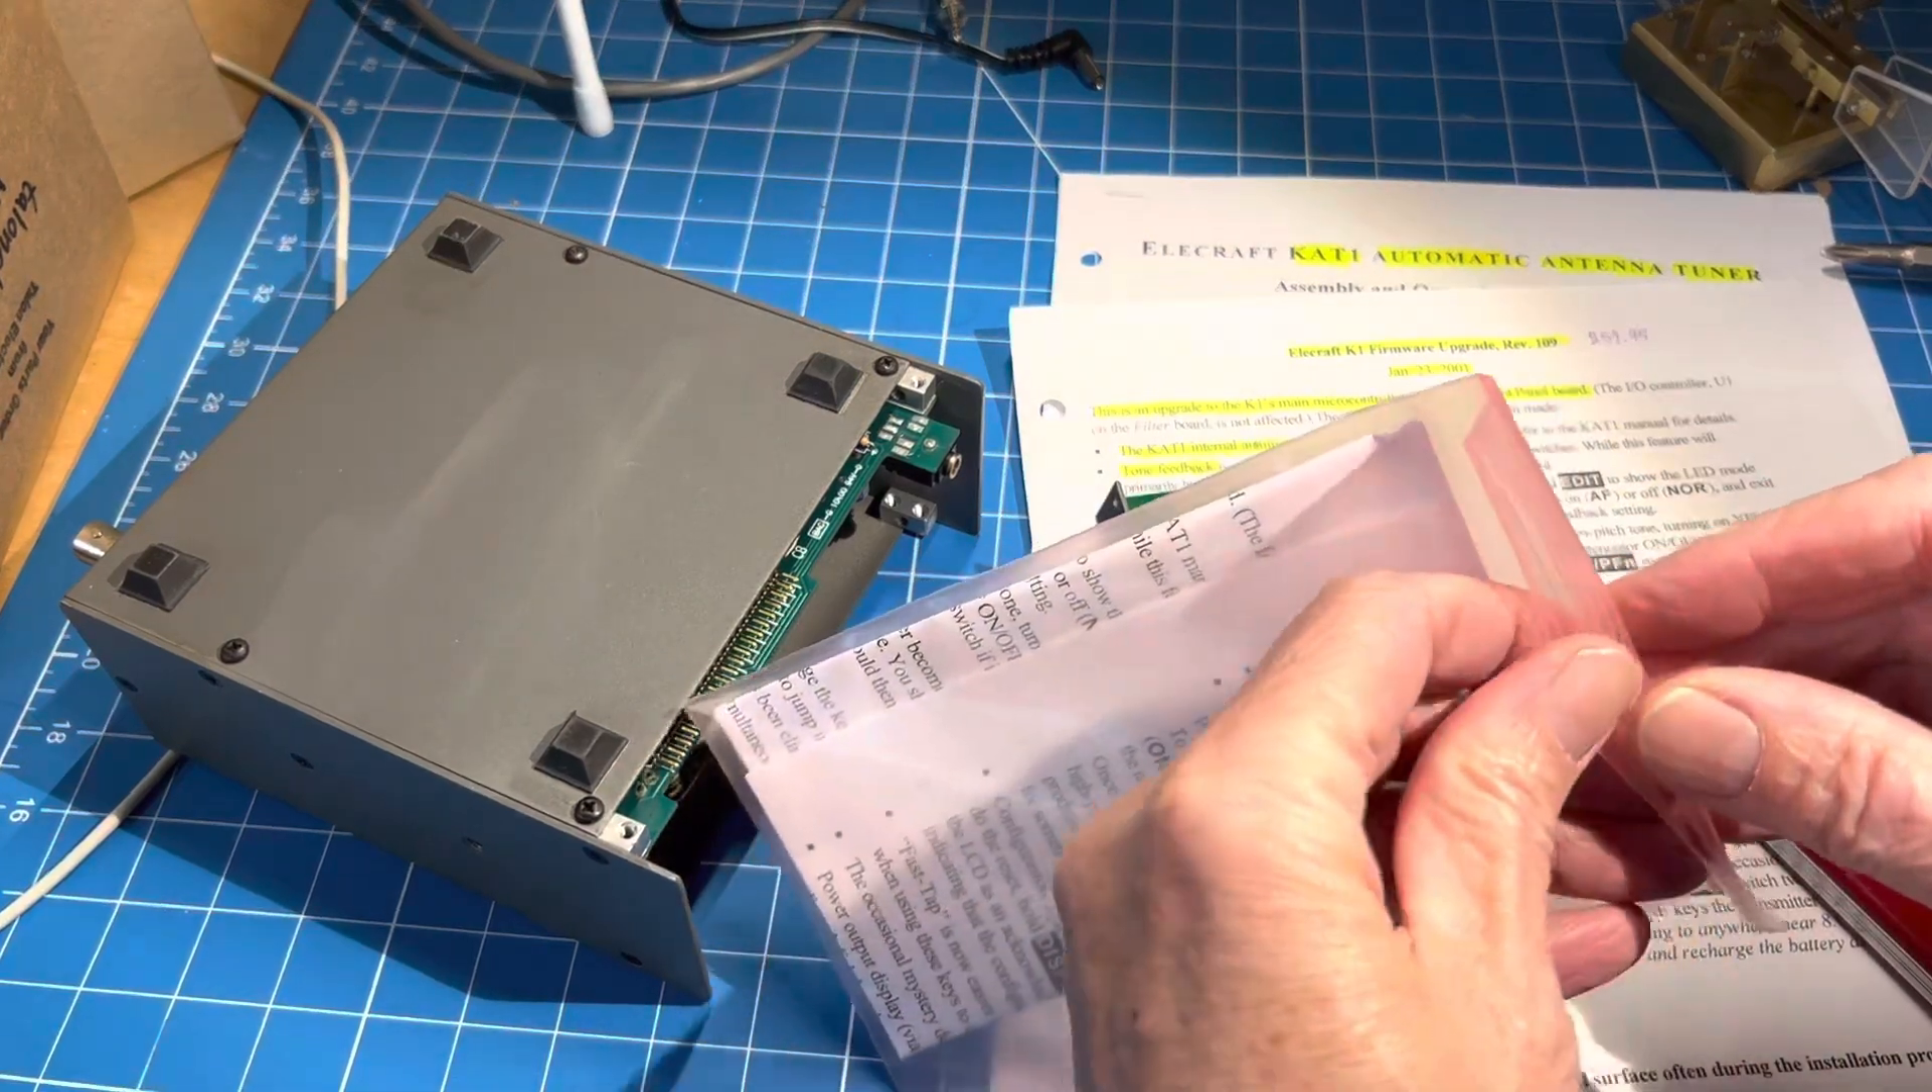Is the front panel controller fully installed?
No.